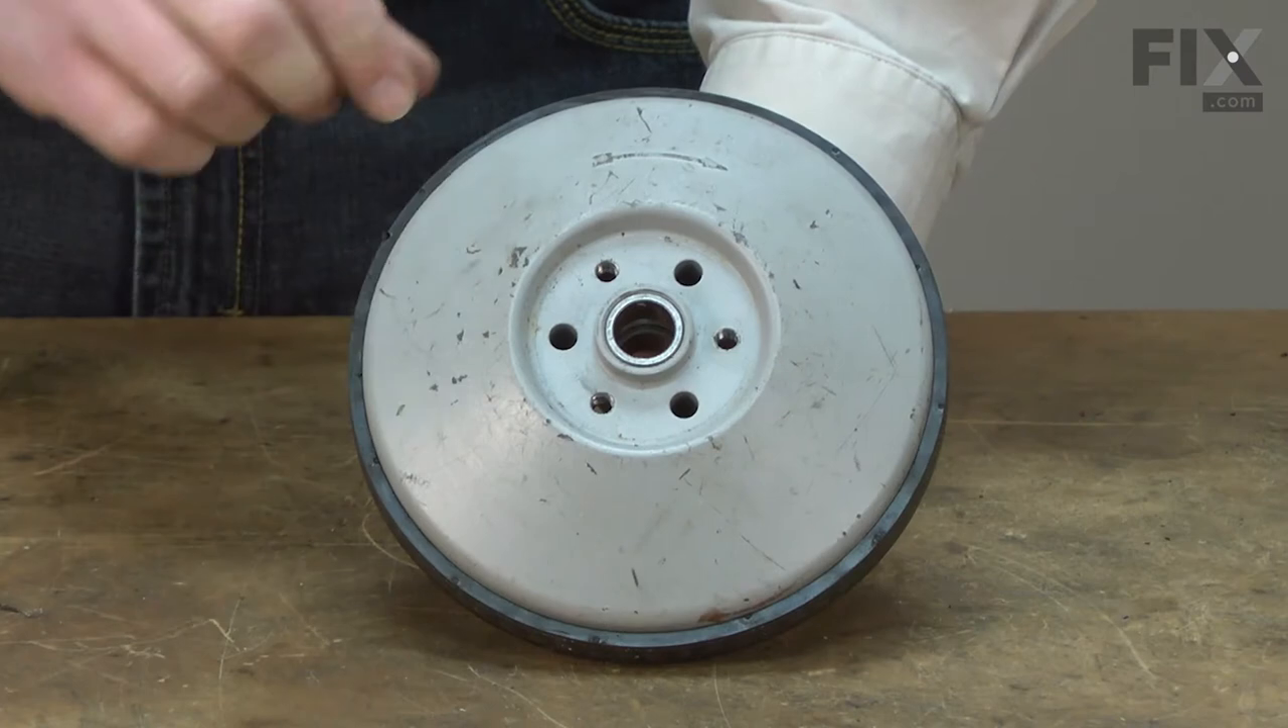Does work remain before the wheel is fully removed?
No.